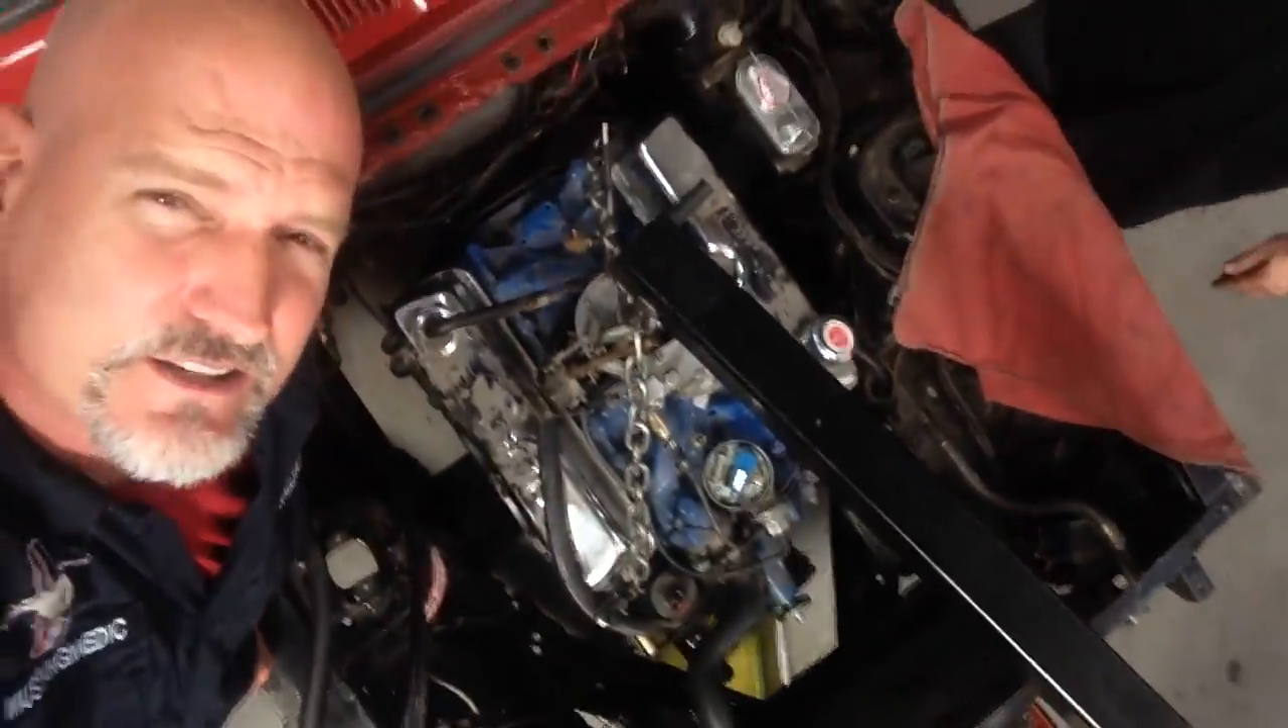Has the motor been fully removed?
No.